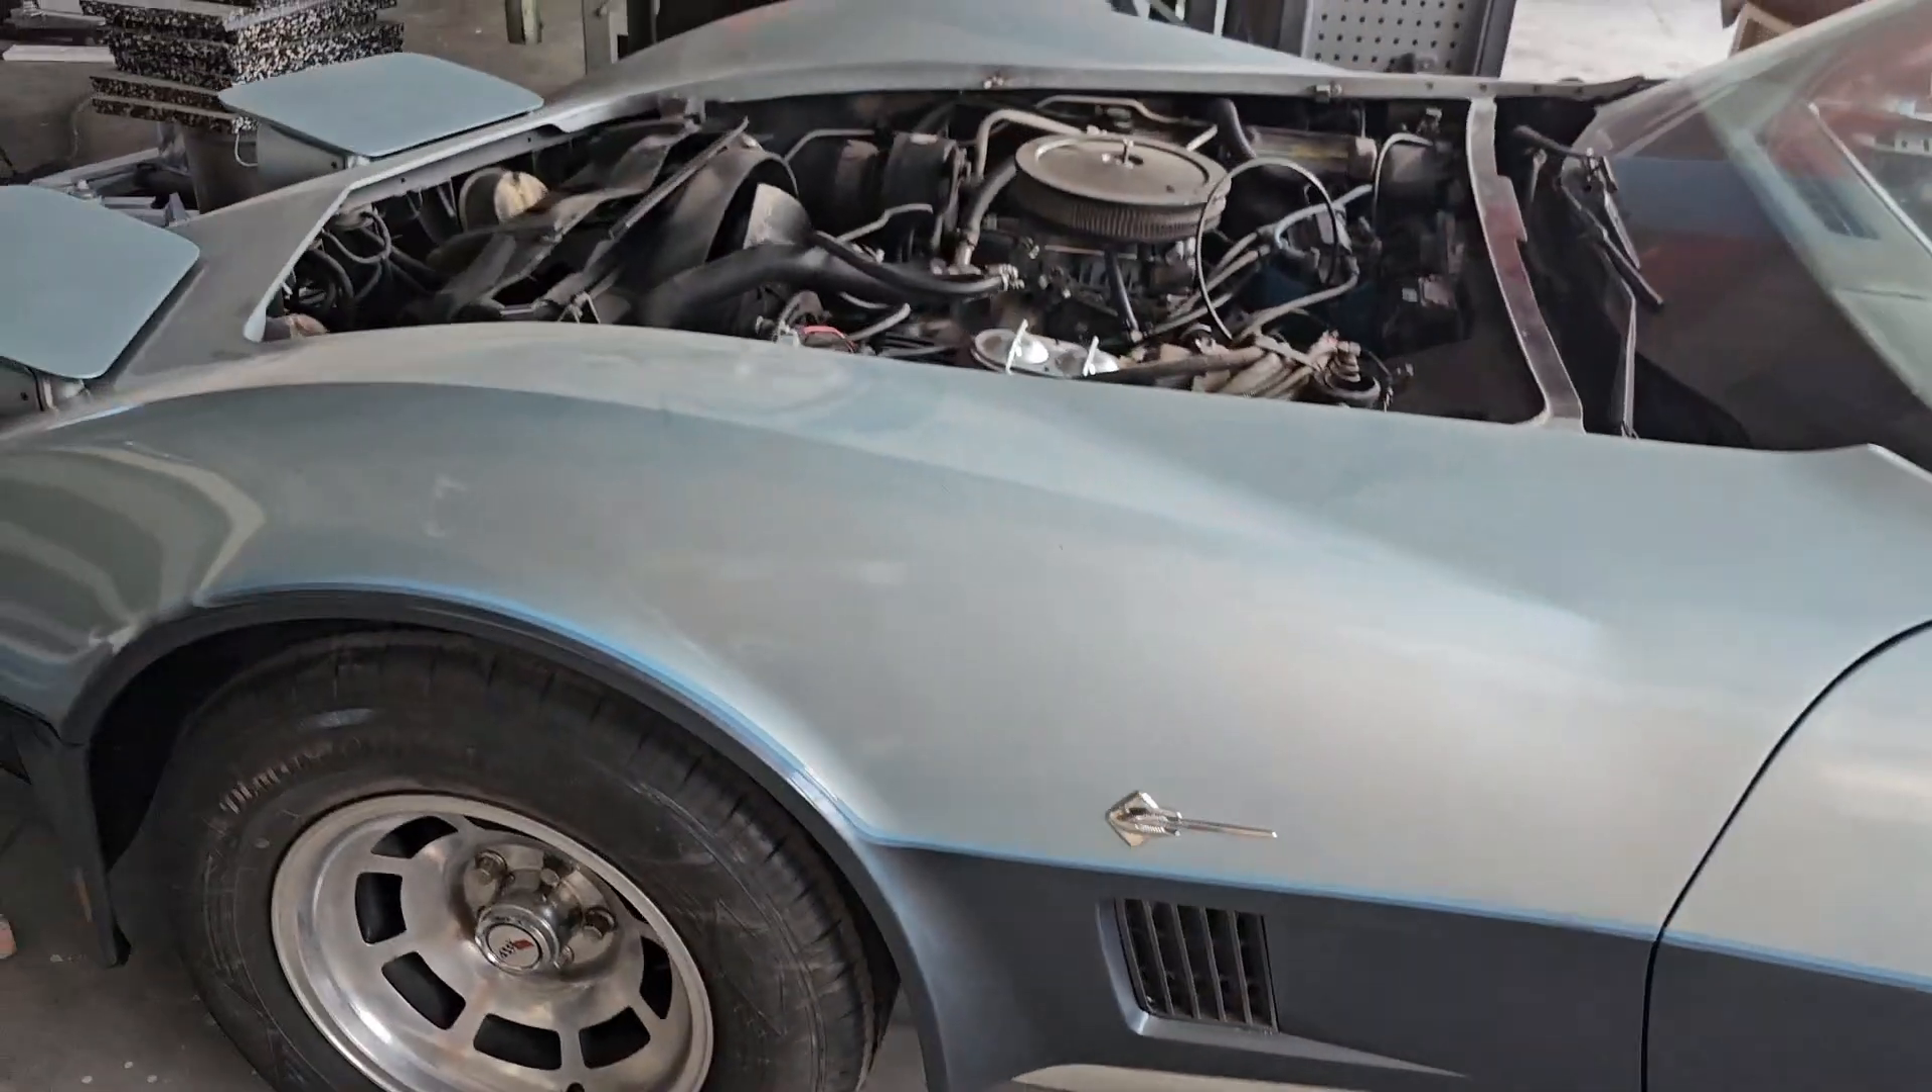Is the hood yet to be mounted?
Yes.